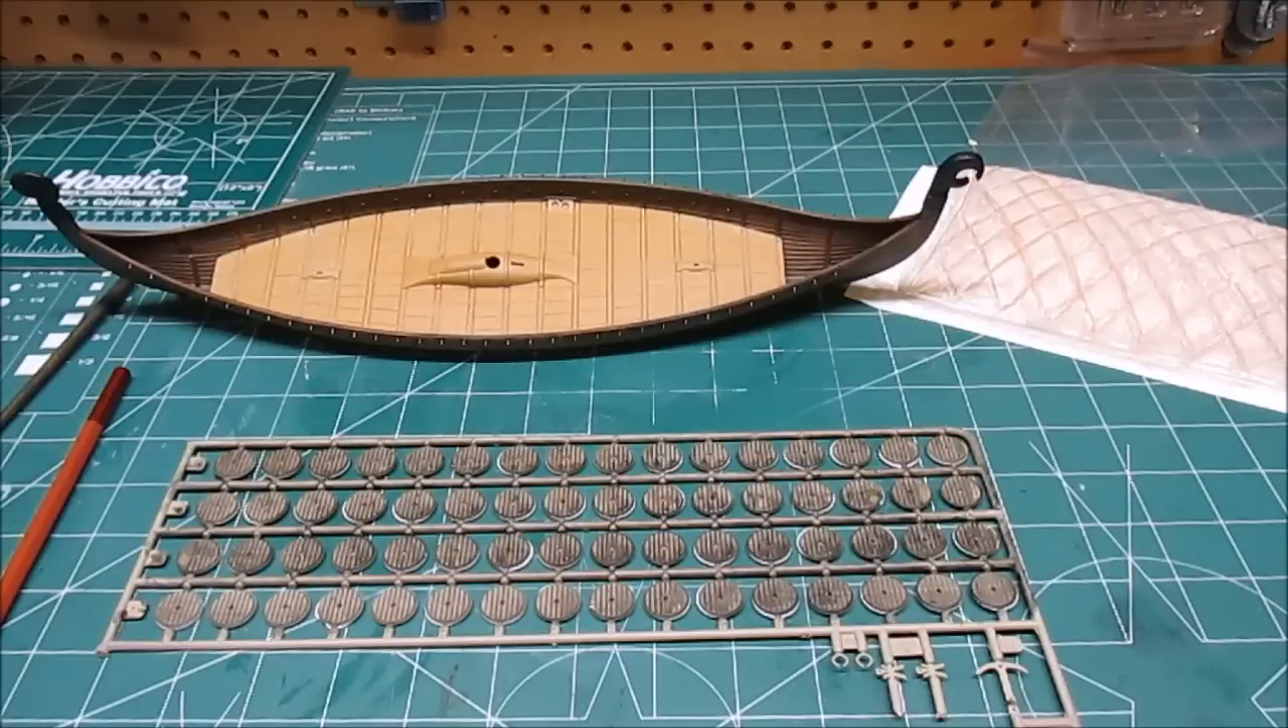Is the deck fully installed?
Yes.